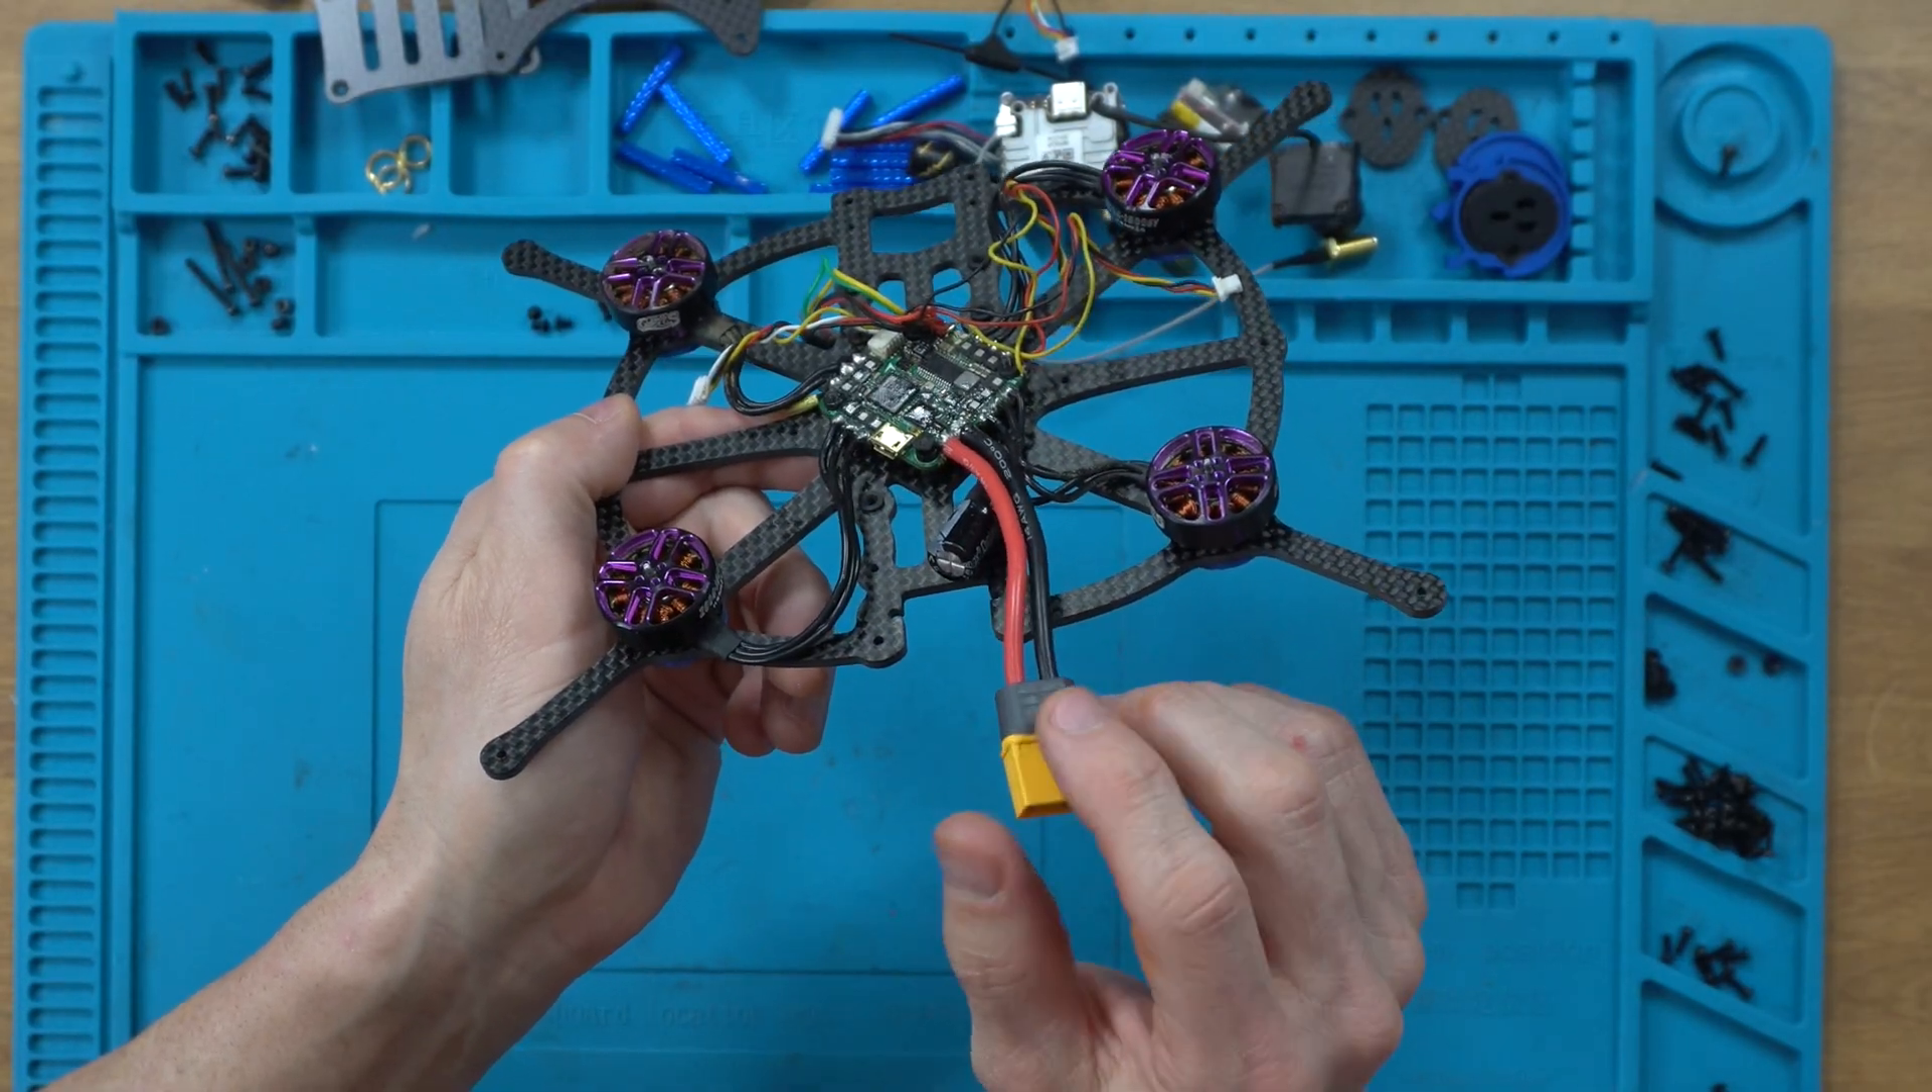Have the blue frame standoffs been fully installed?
No.